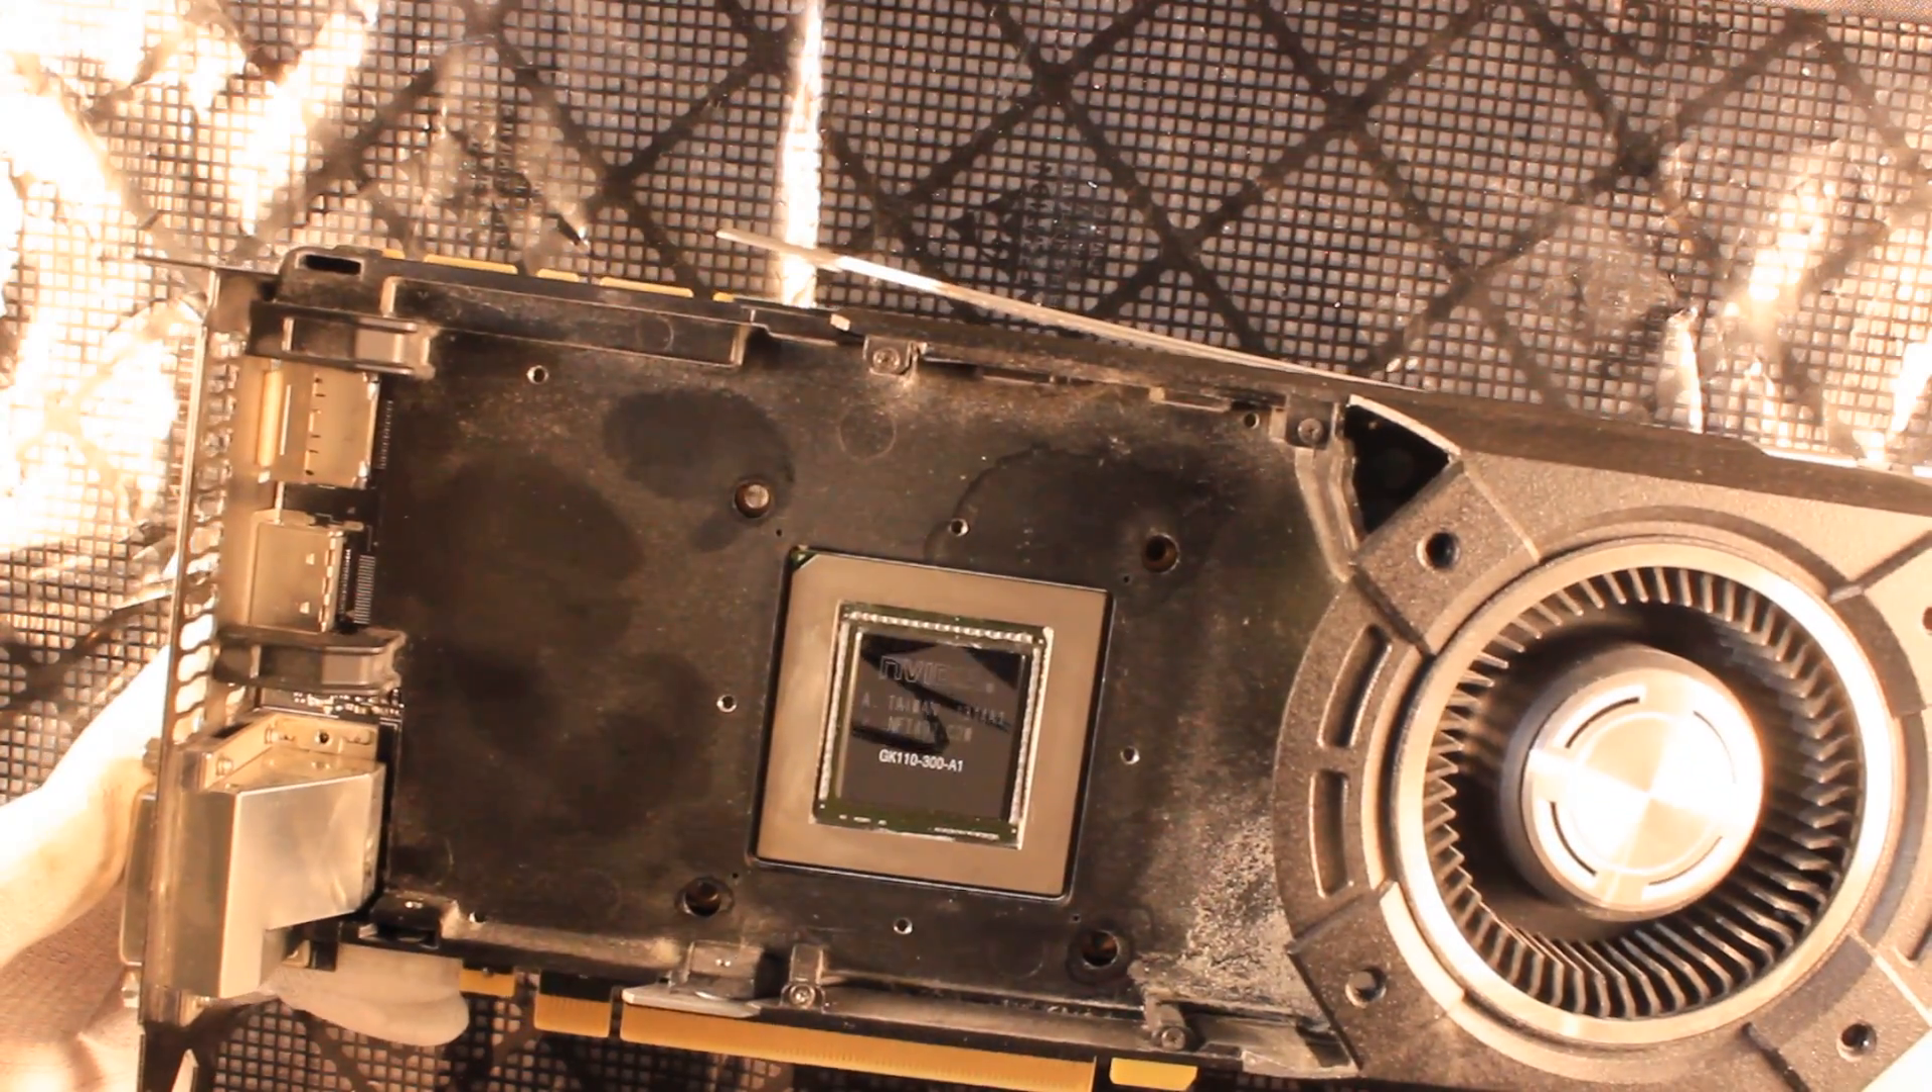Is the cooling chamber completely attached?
No.